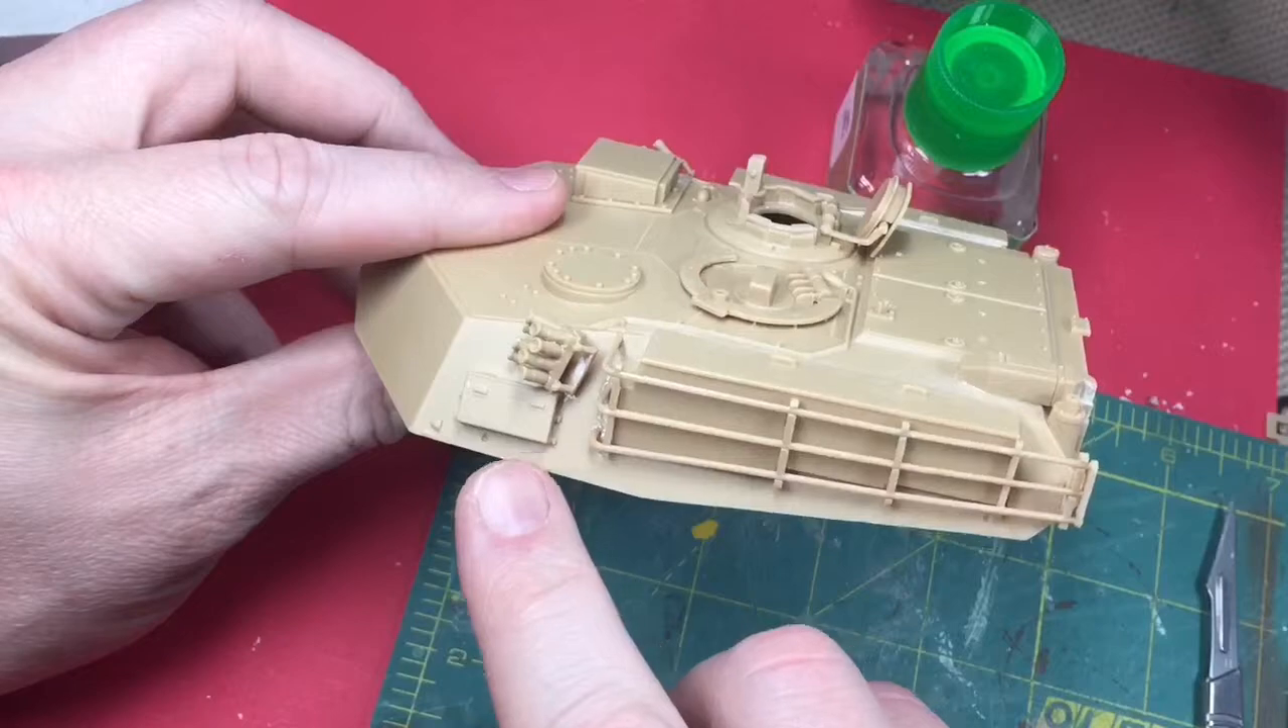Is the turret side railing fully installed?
Yes.